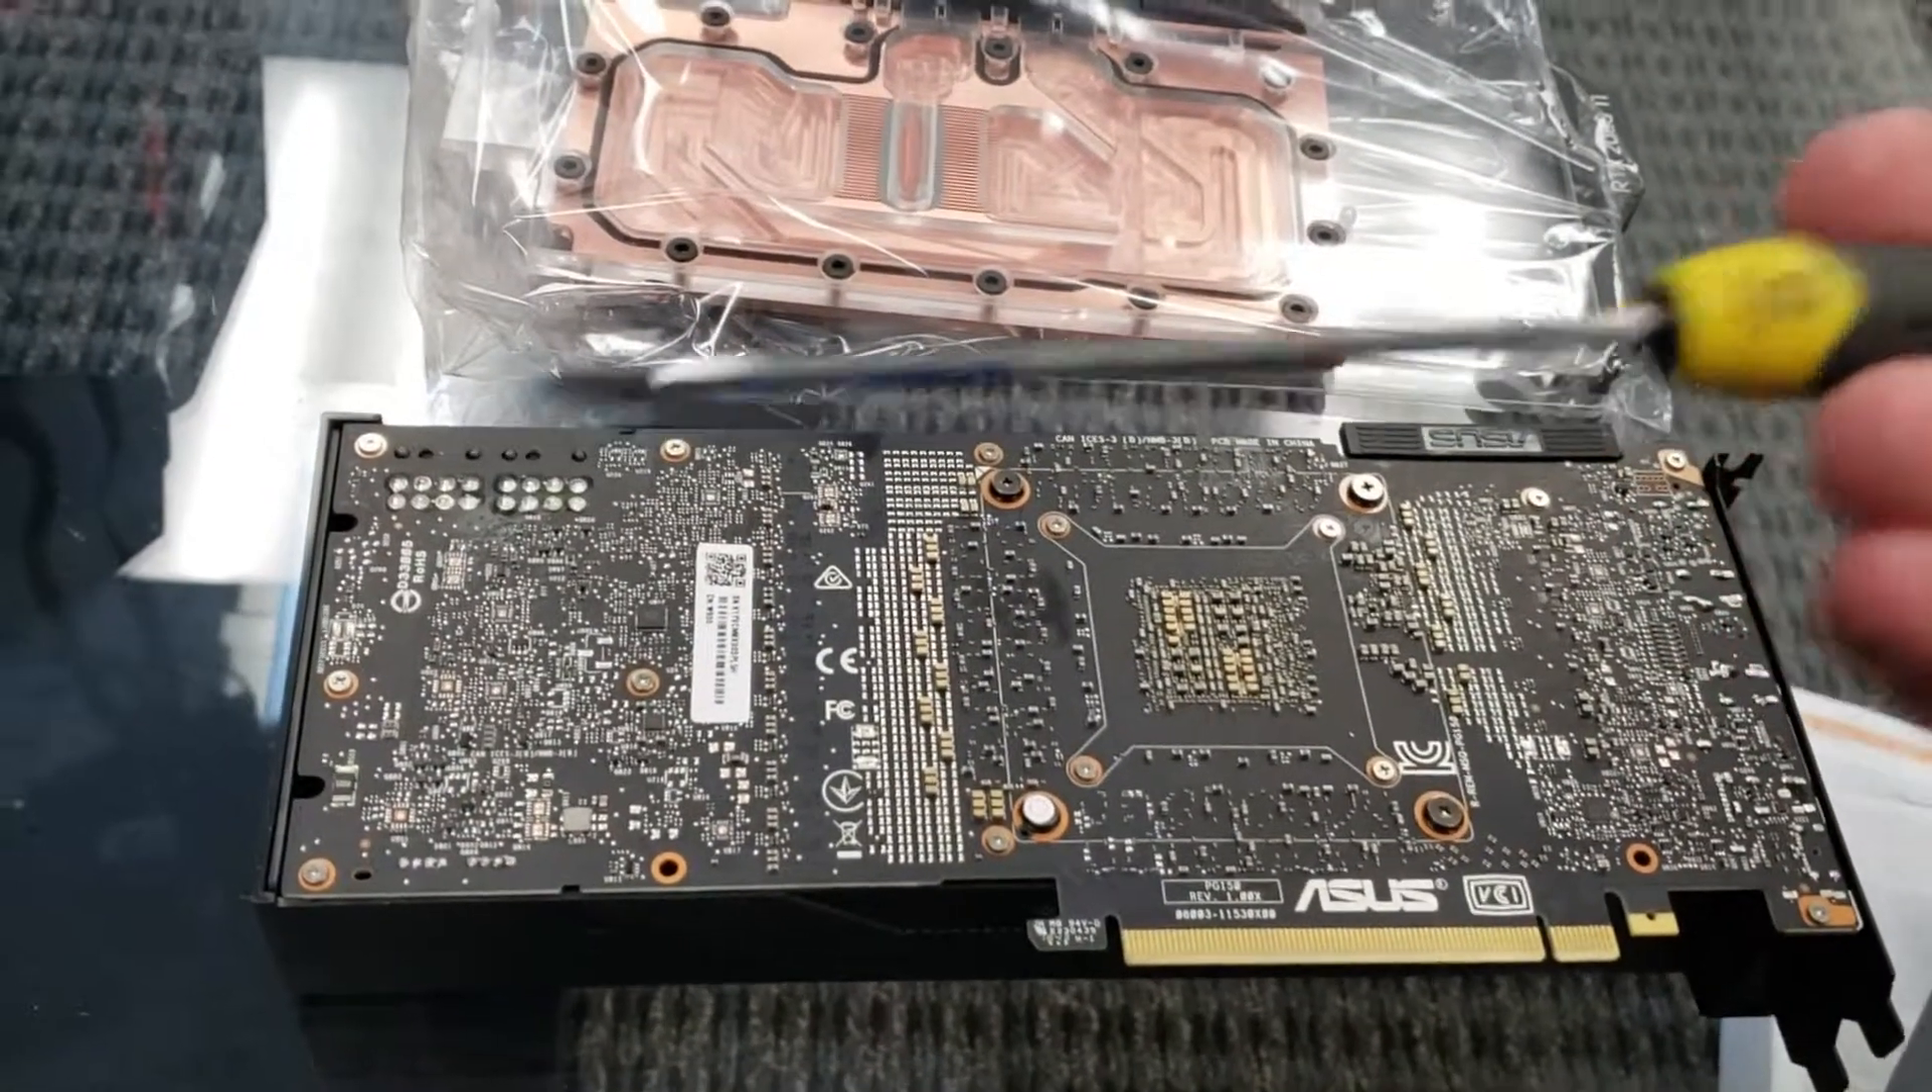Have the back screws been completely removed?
No.